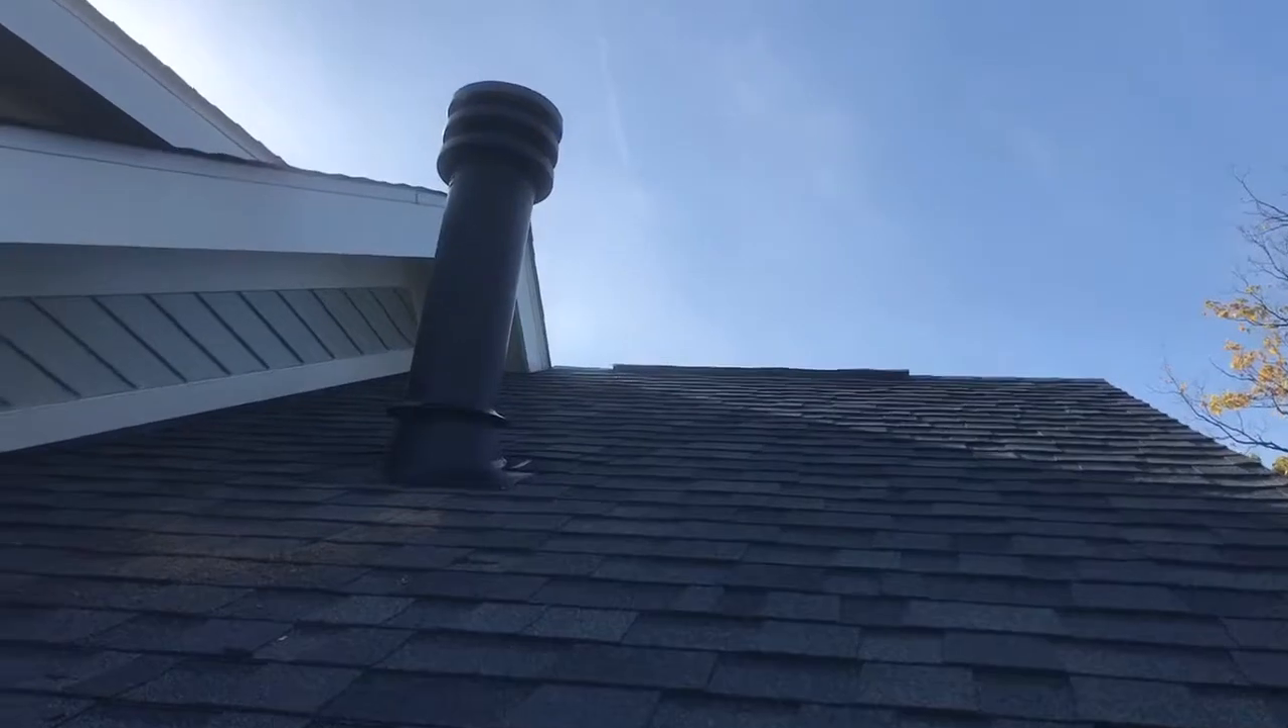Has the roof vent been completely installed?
Yes.